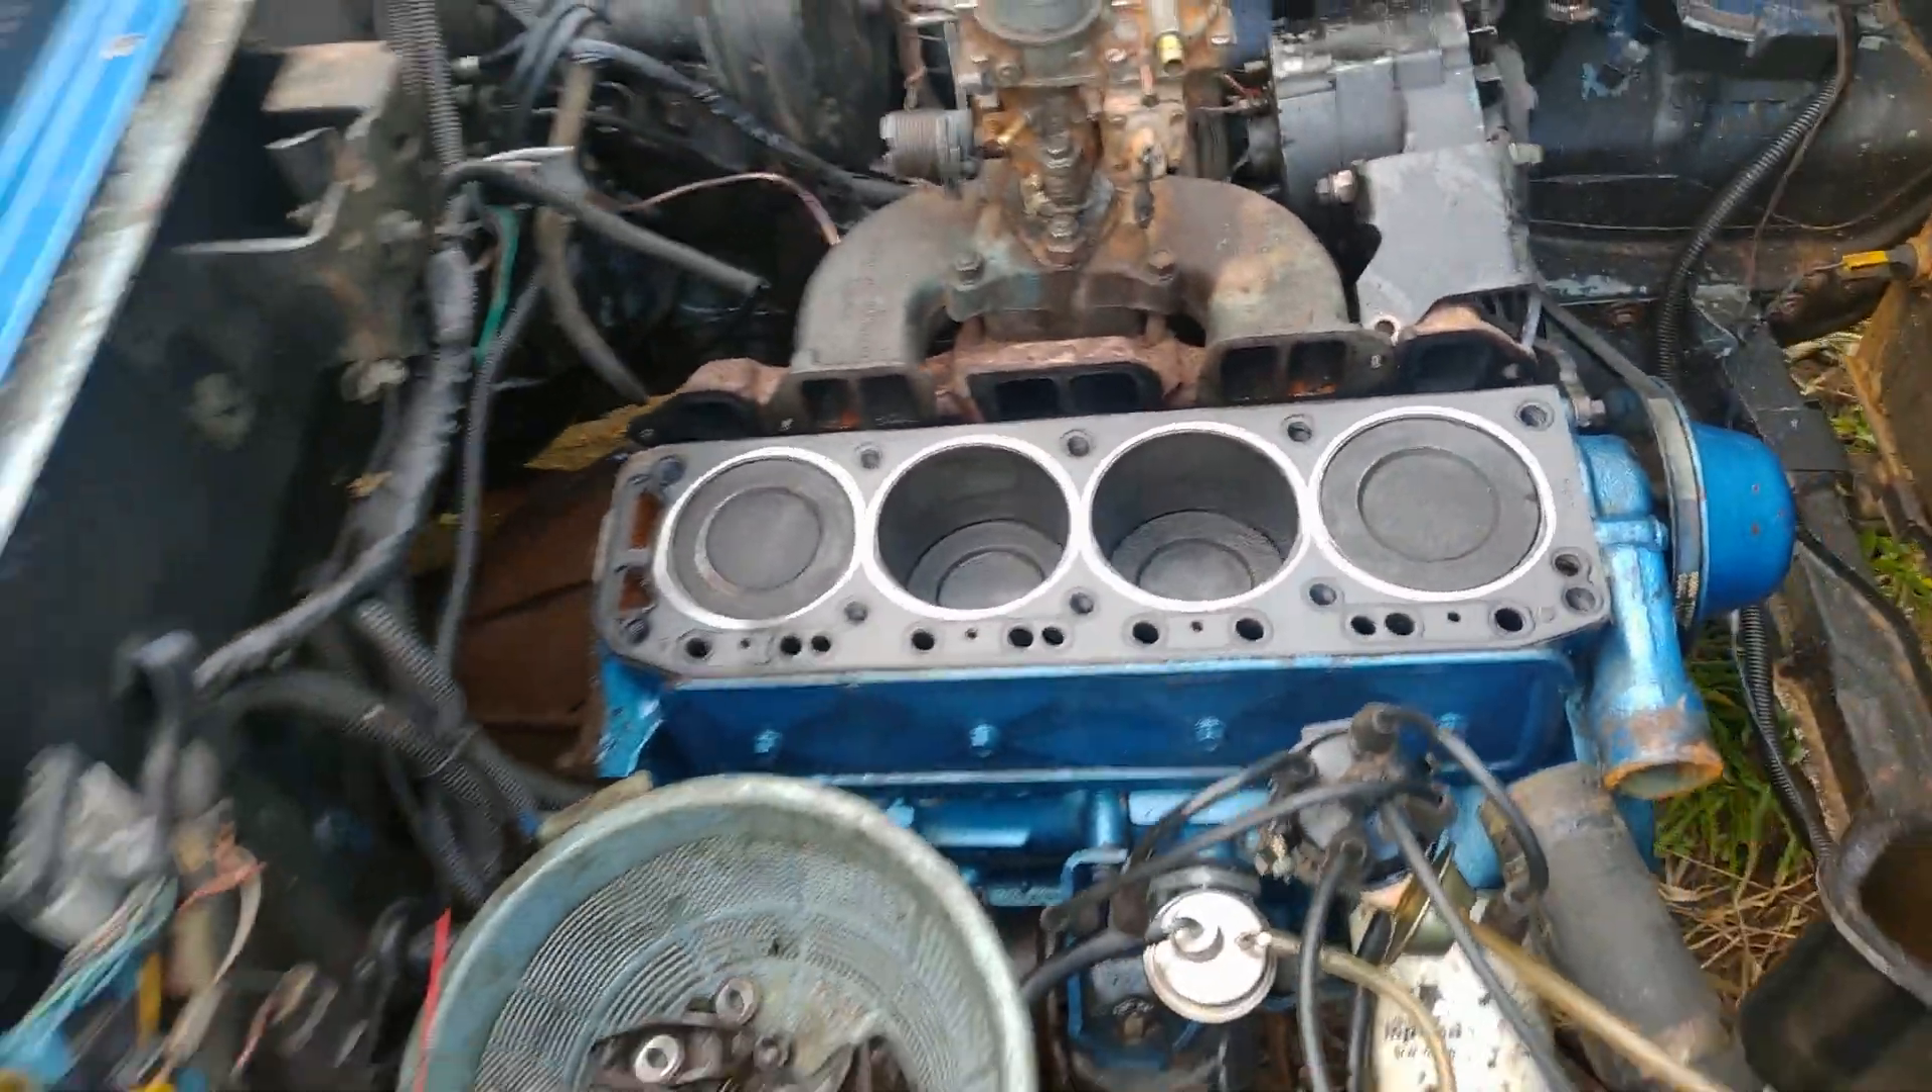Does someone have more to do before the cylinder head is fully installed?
Yes.